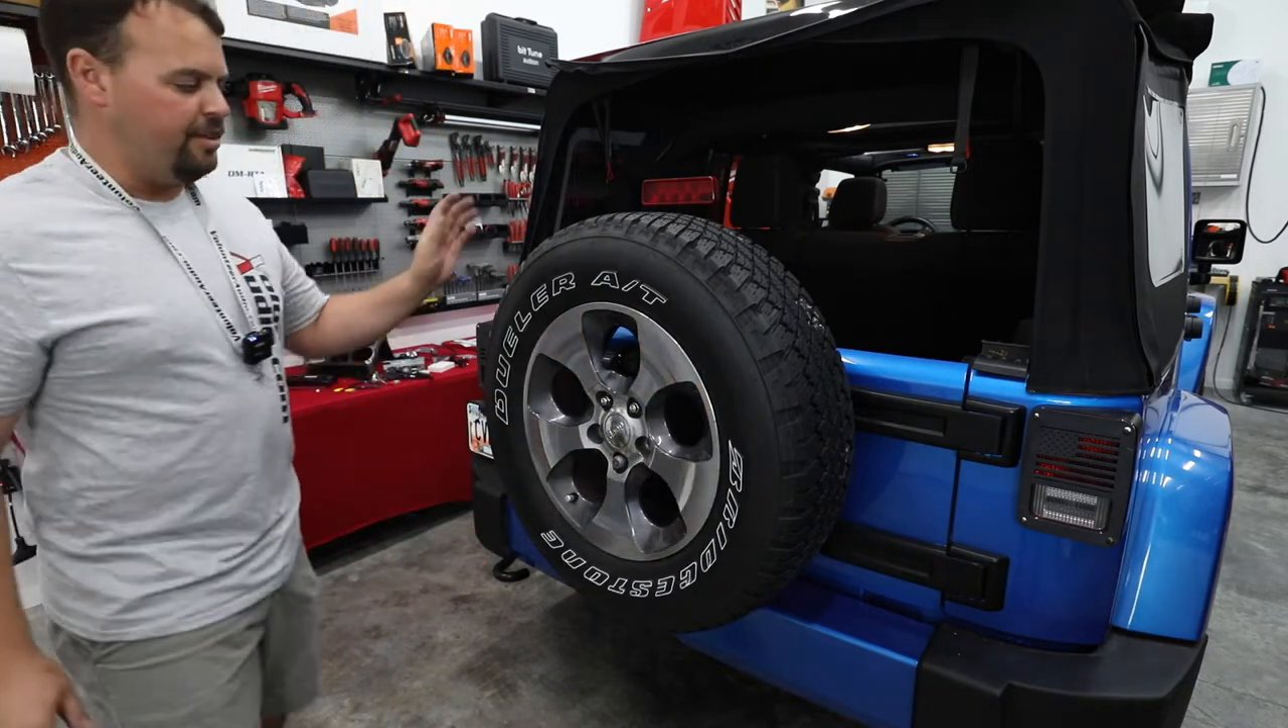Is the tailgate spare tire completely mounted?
Yes.